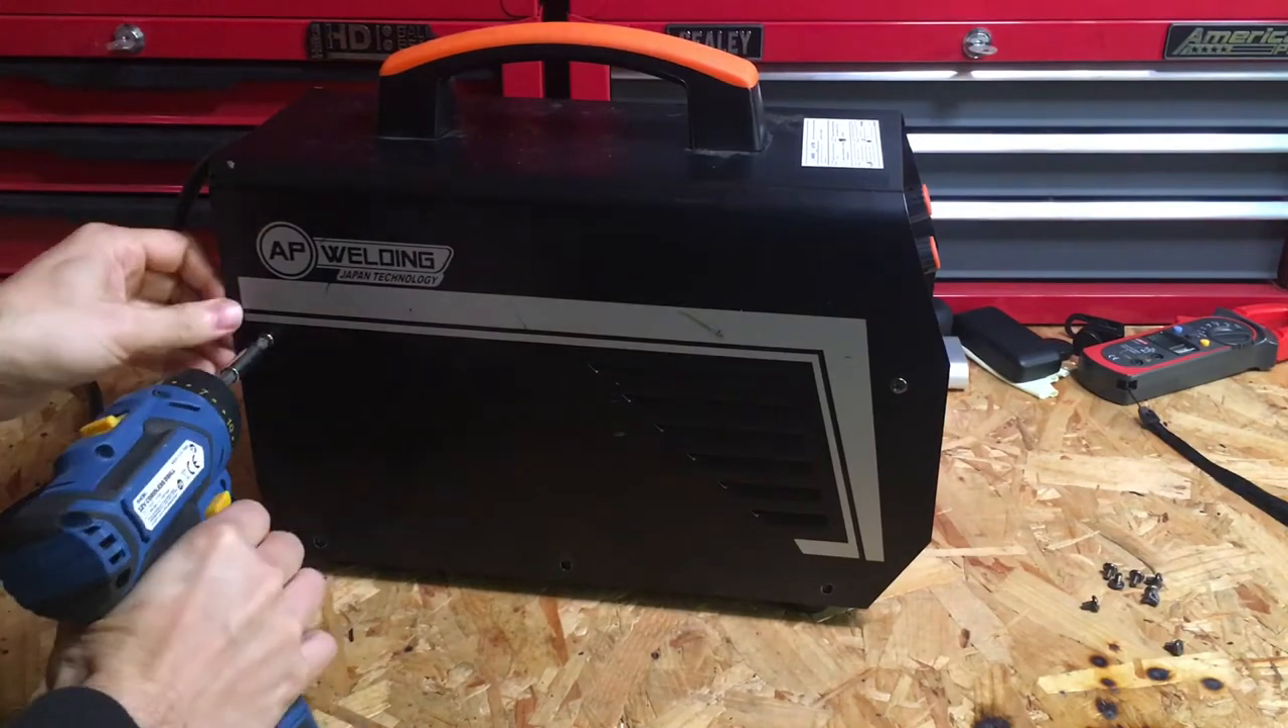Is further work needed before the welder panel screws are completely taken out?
Yes.